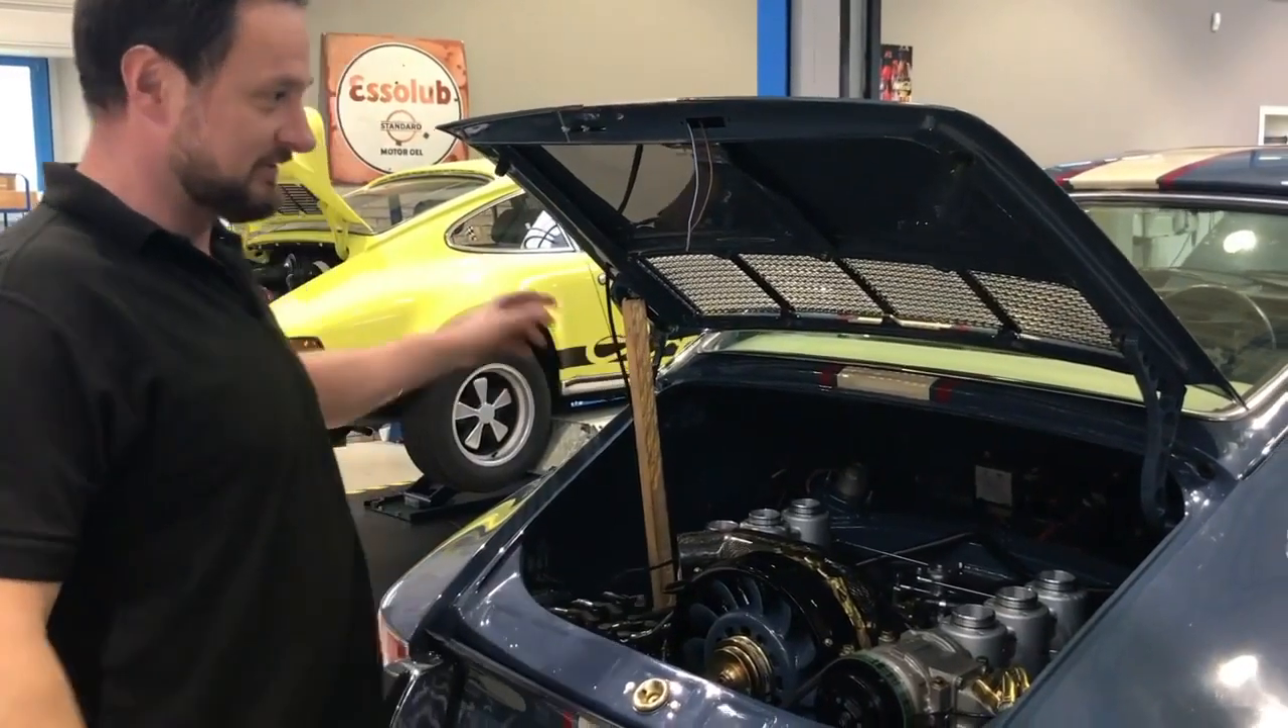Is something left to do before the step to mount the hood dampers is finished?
Yes.